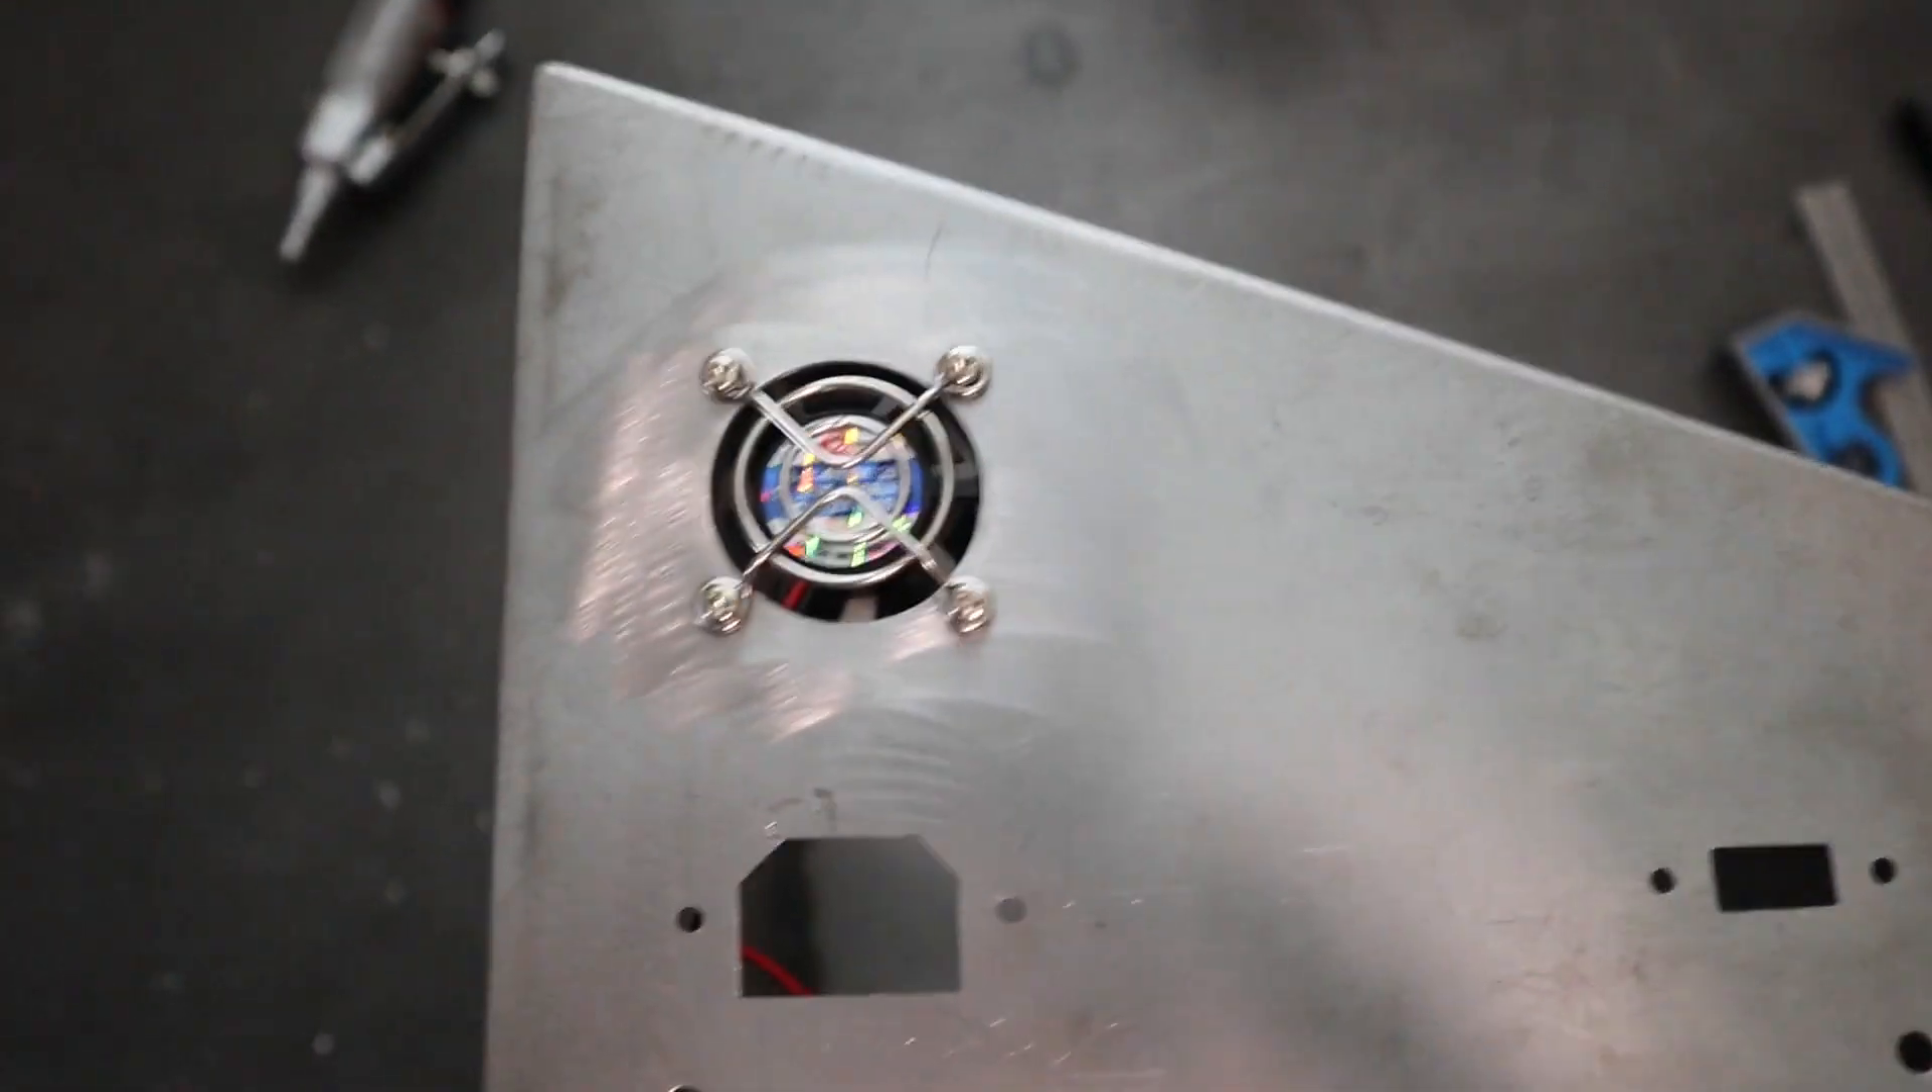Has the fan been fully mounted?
Yes.